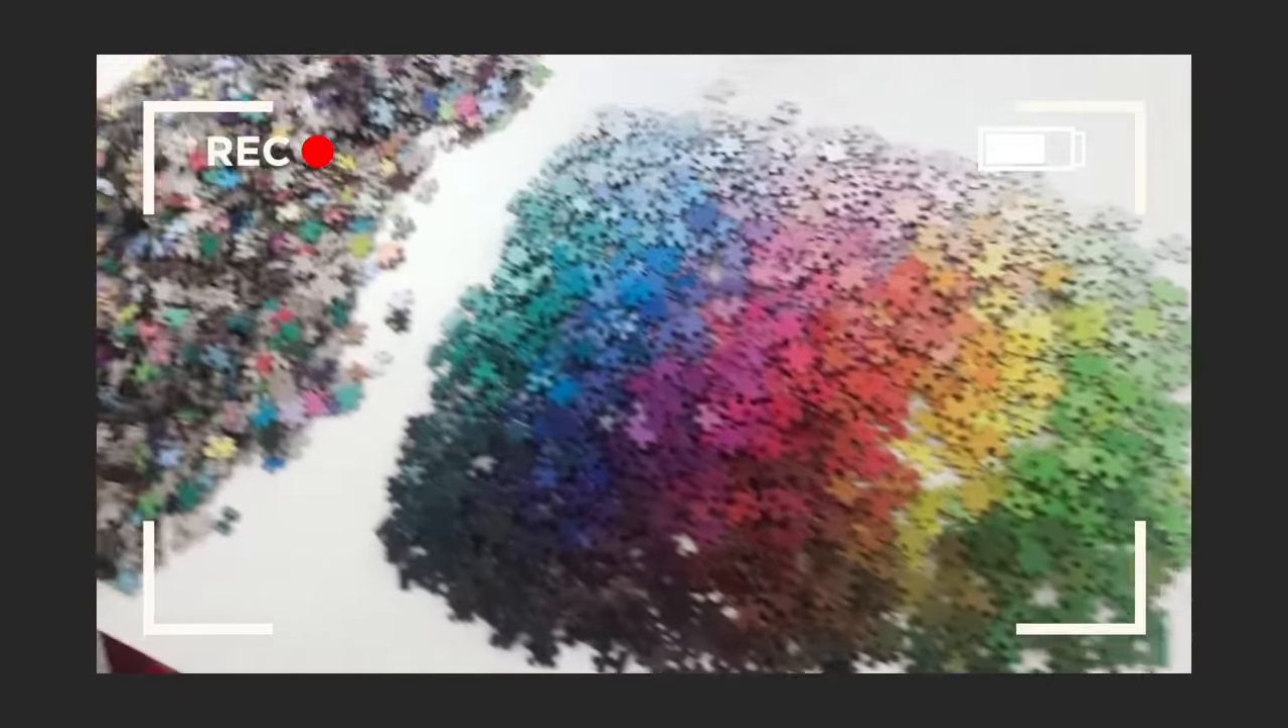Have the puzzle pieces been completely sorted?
No.